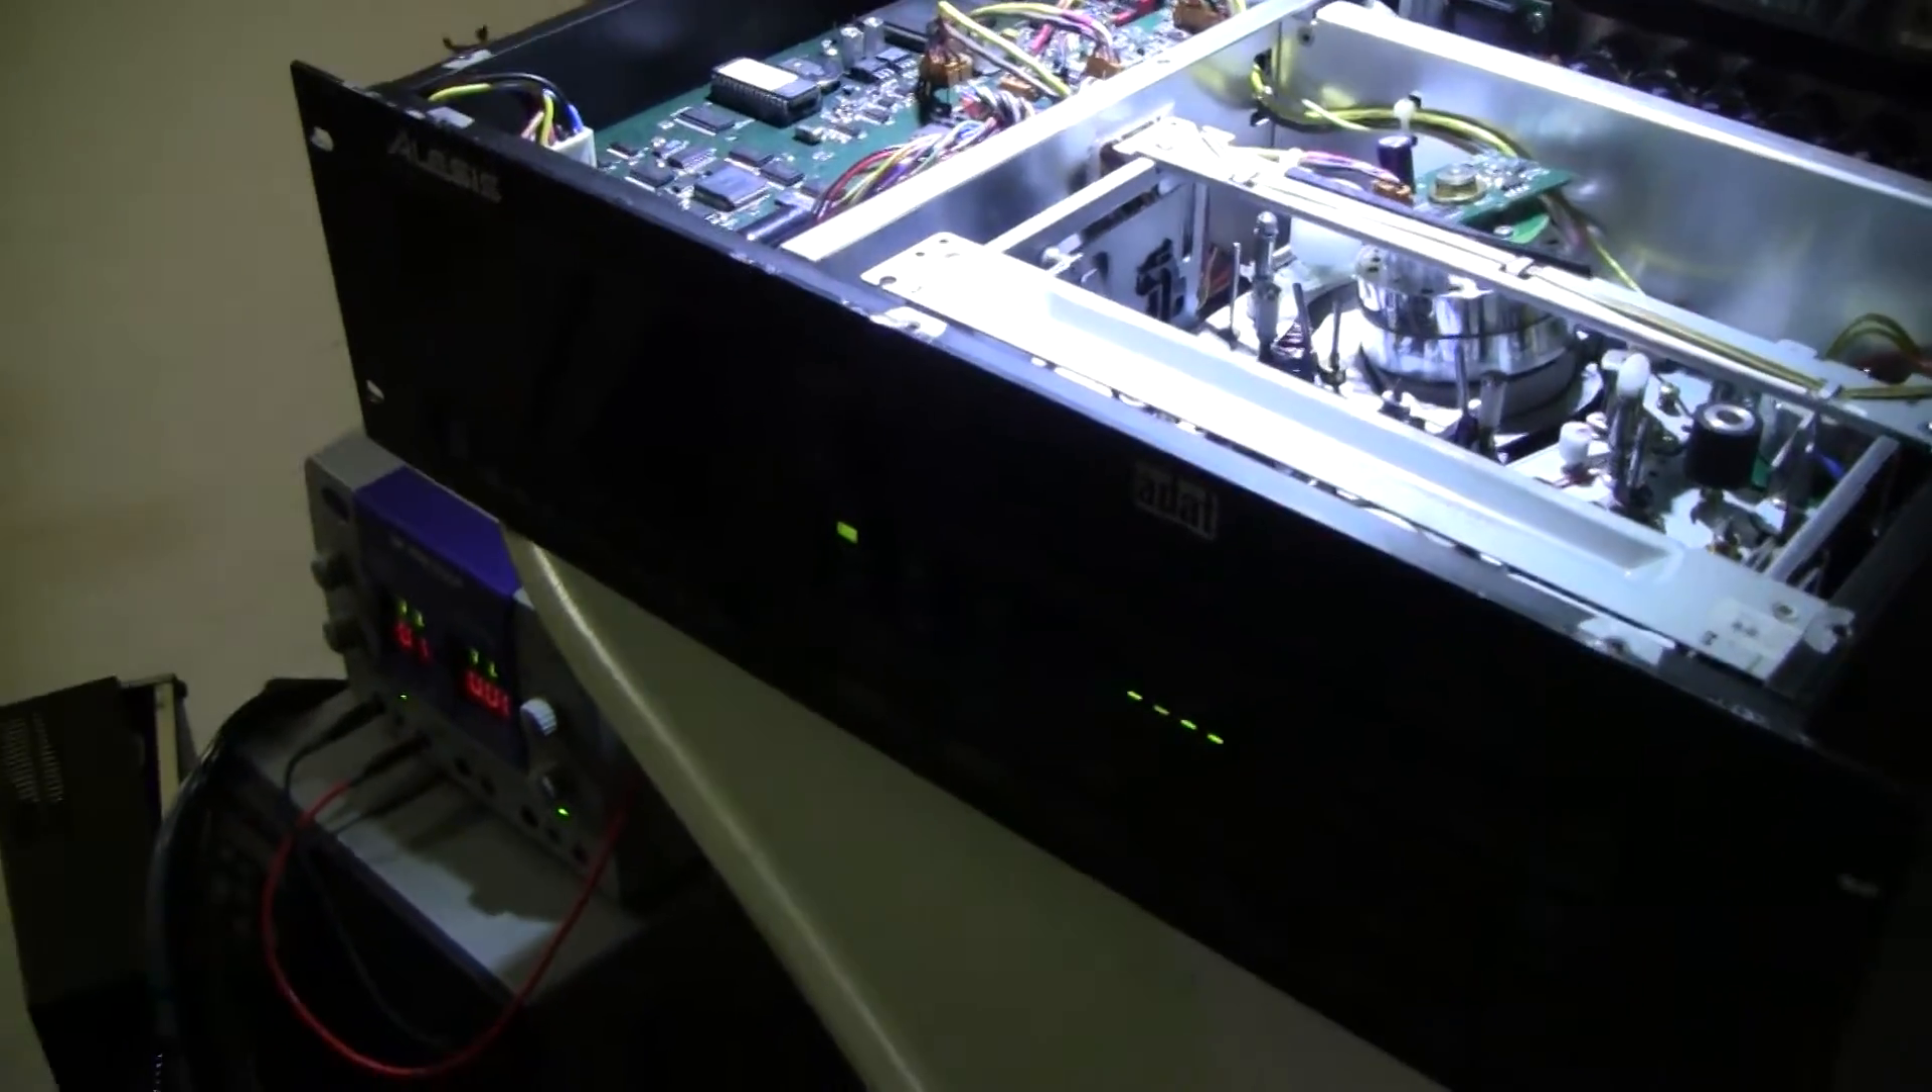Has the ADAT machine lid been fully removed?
Yes.